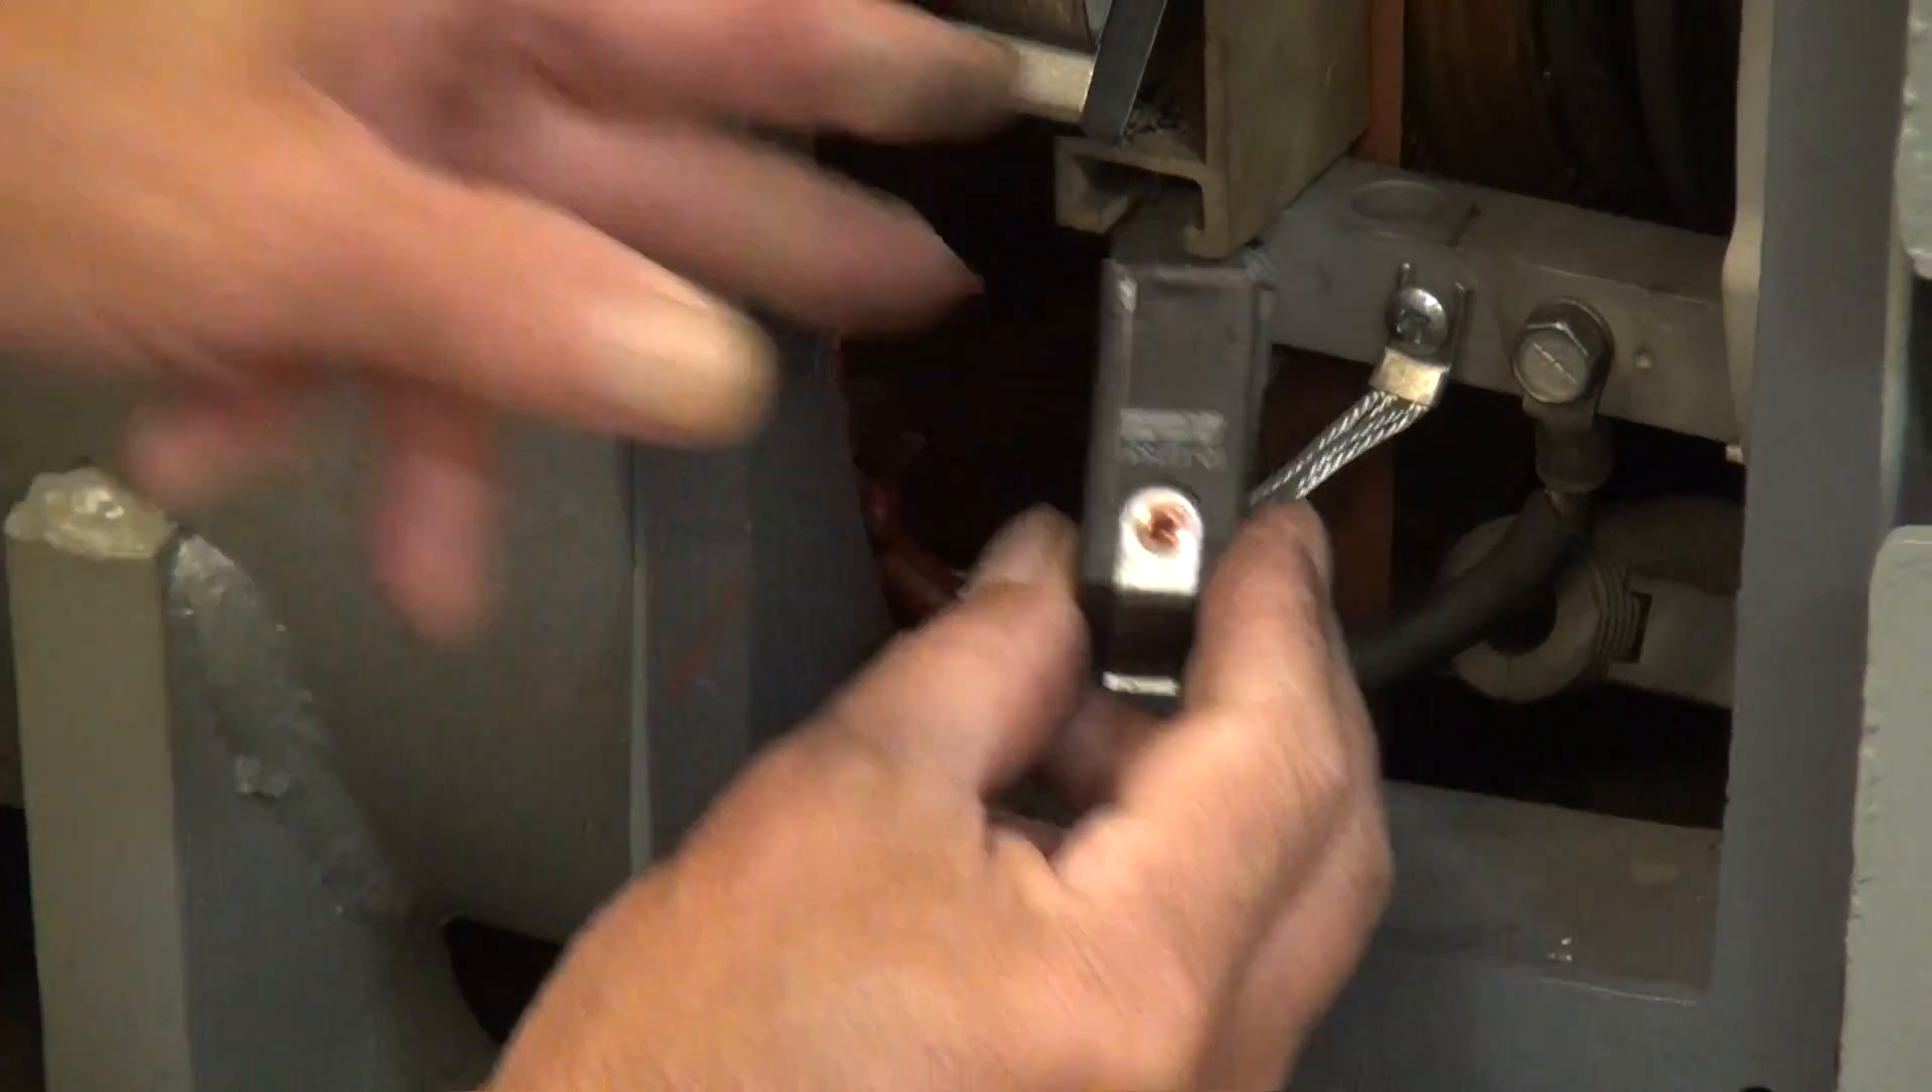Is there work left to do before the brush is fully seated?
Yes.